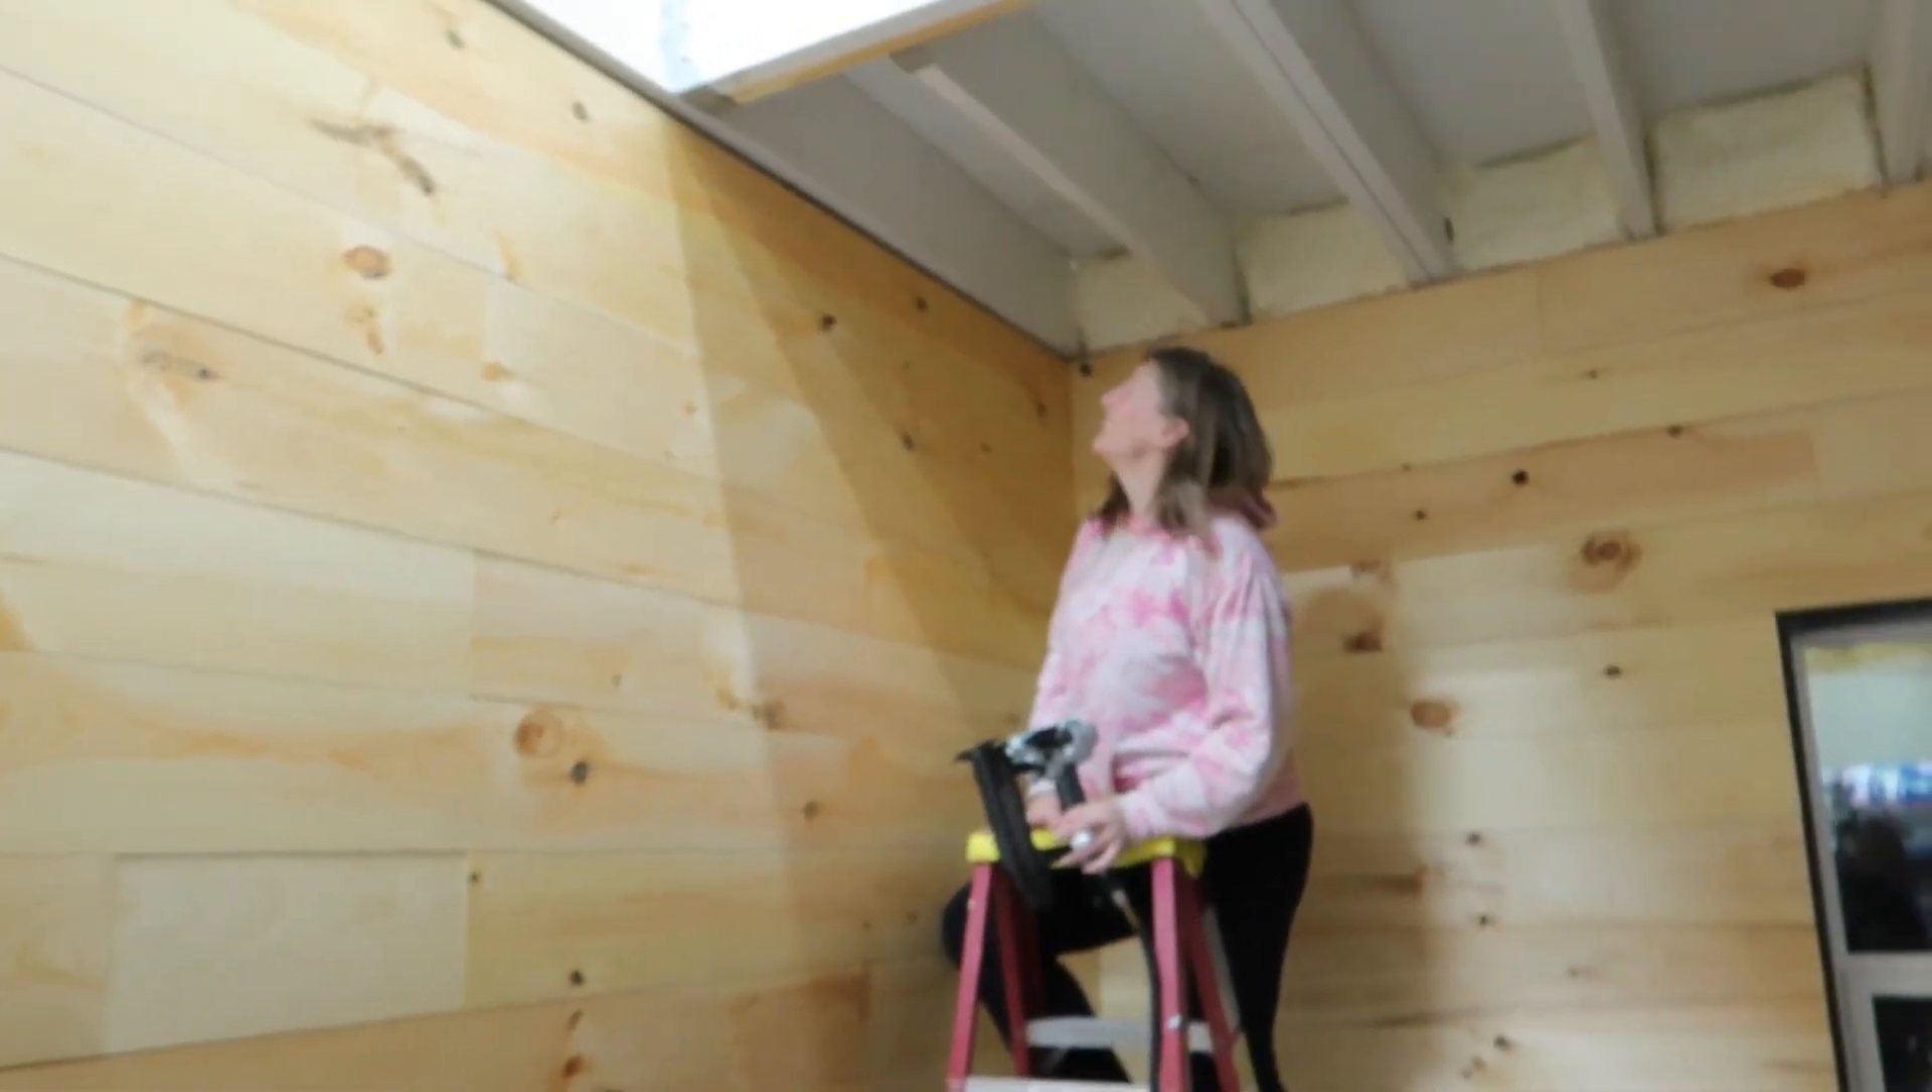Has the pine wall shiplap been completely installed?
Yes.